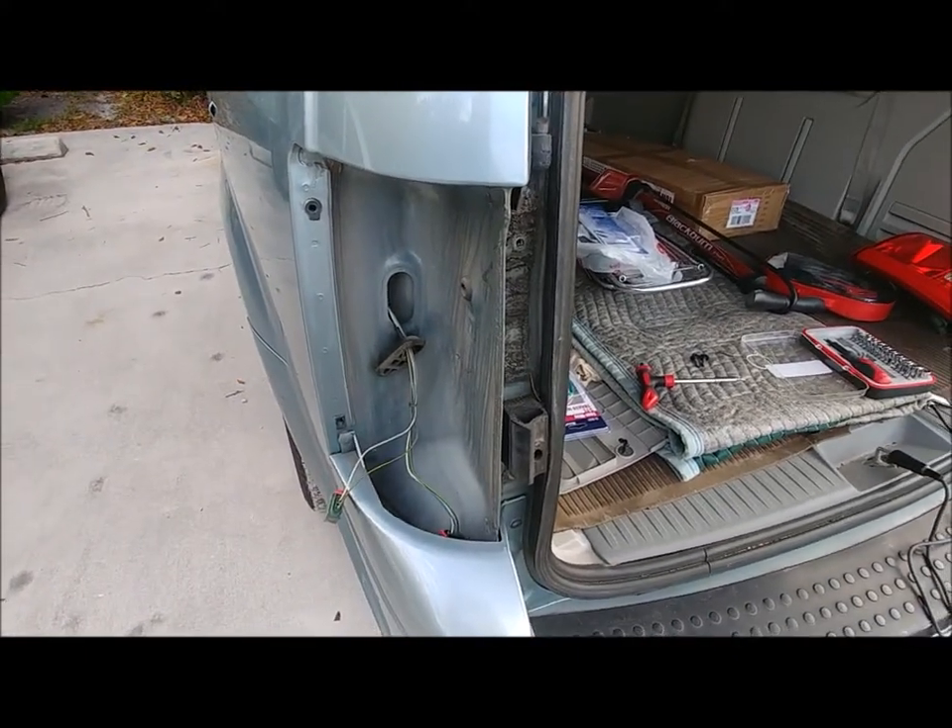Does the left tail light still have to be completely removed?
No.